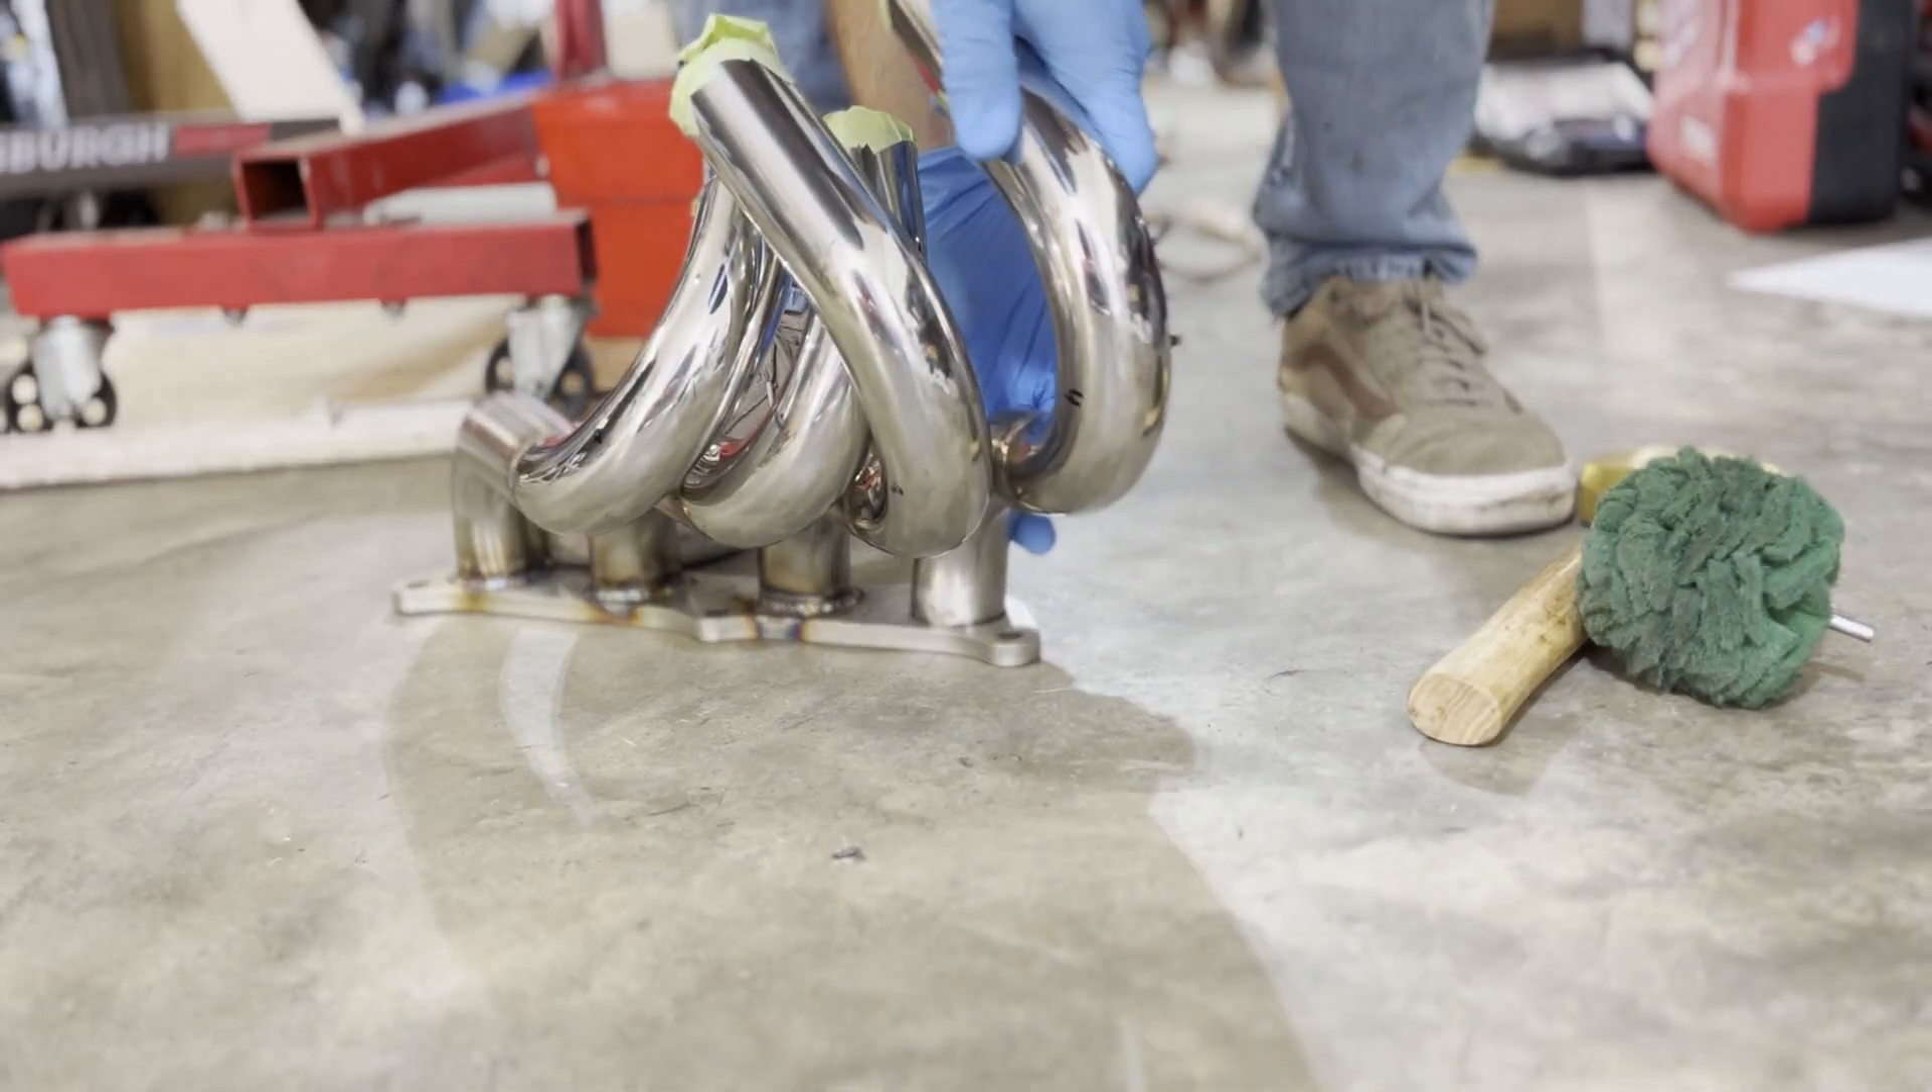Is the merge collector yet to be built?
Yes.